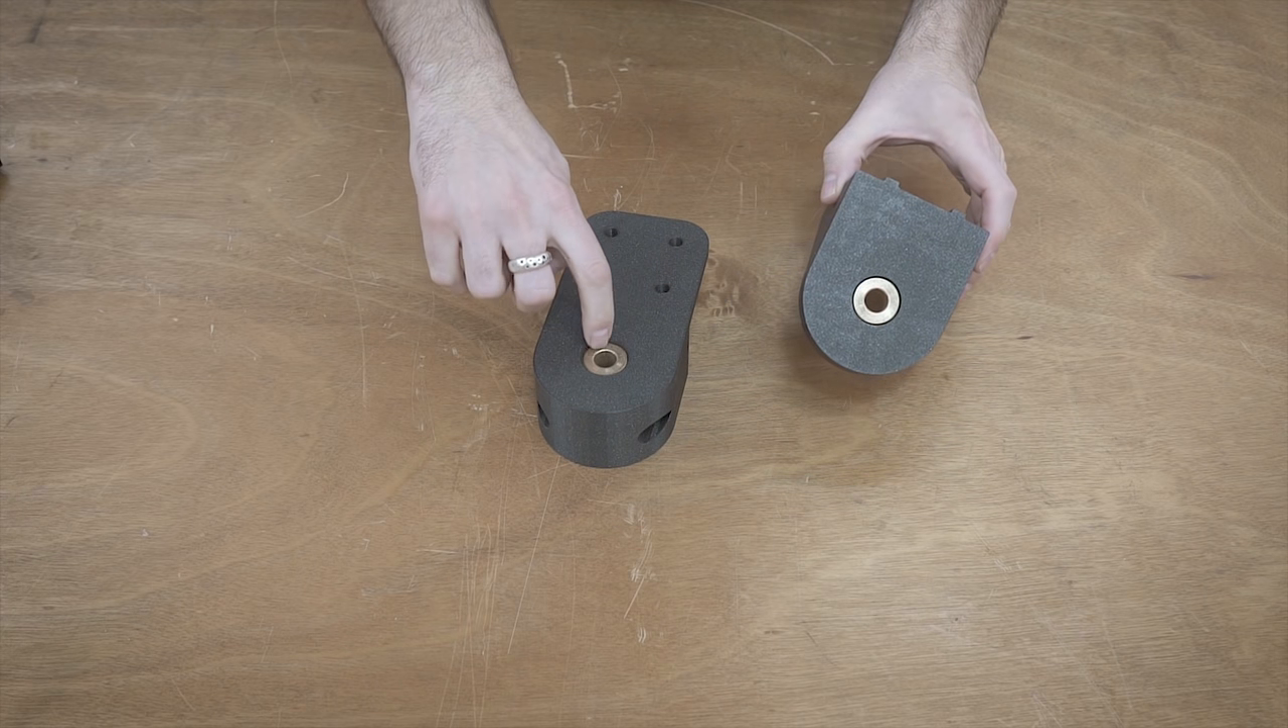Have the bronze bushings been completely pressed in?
Yes.